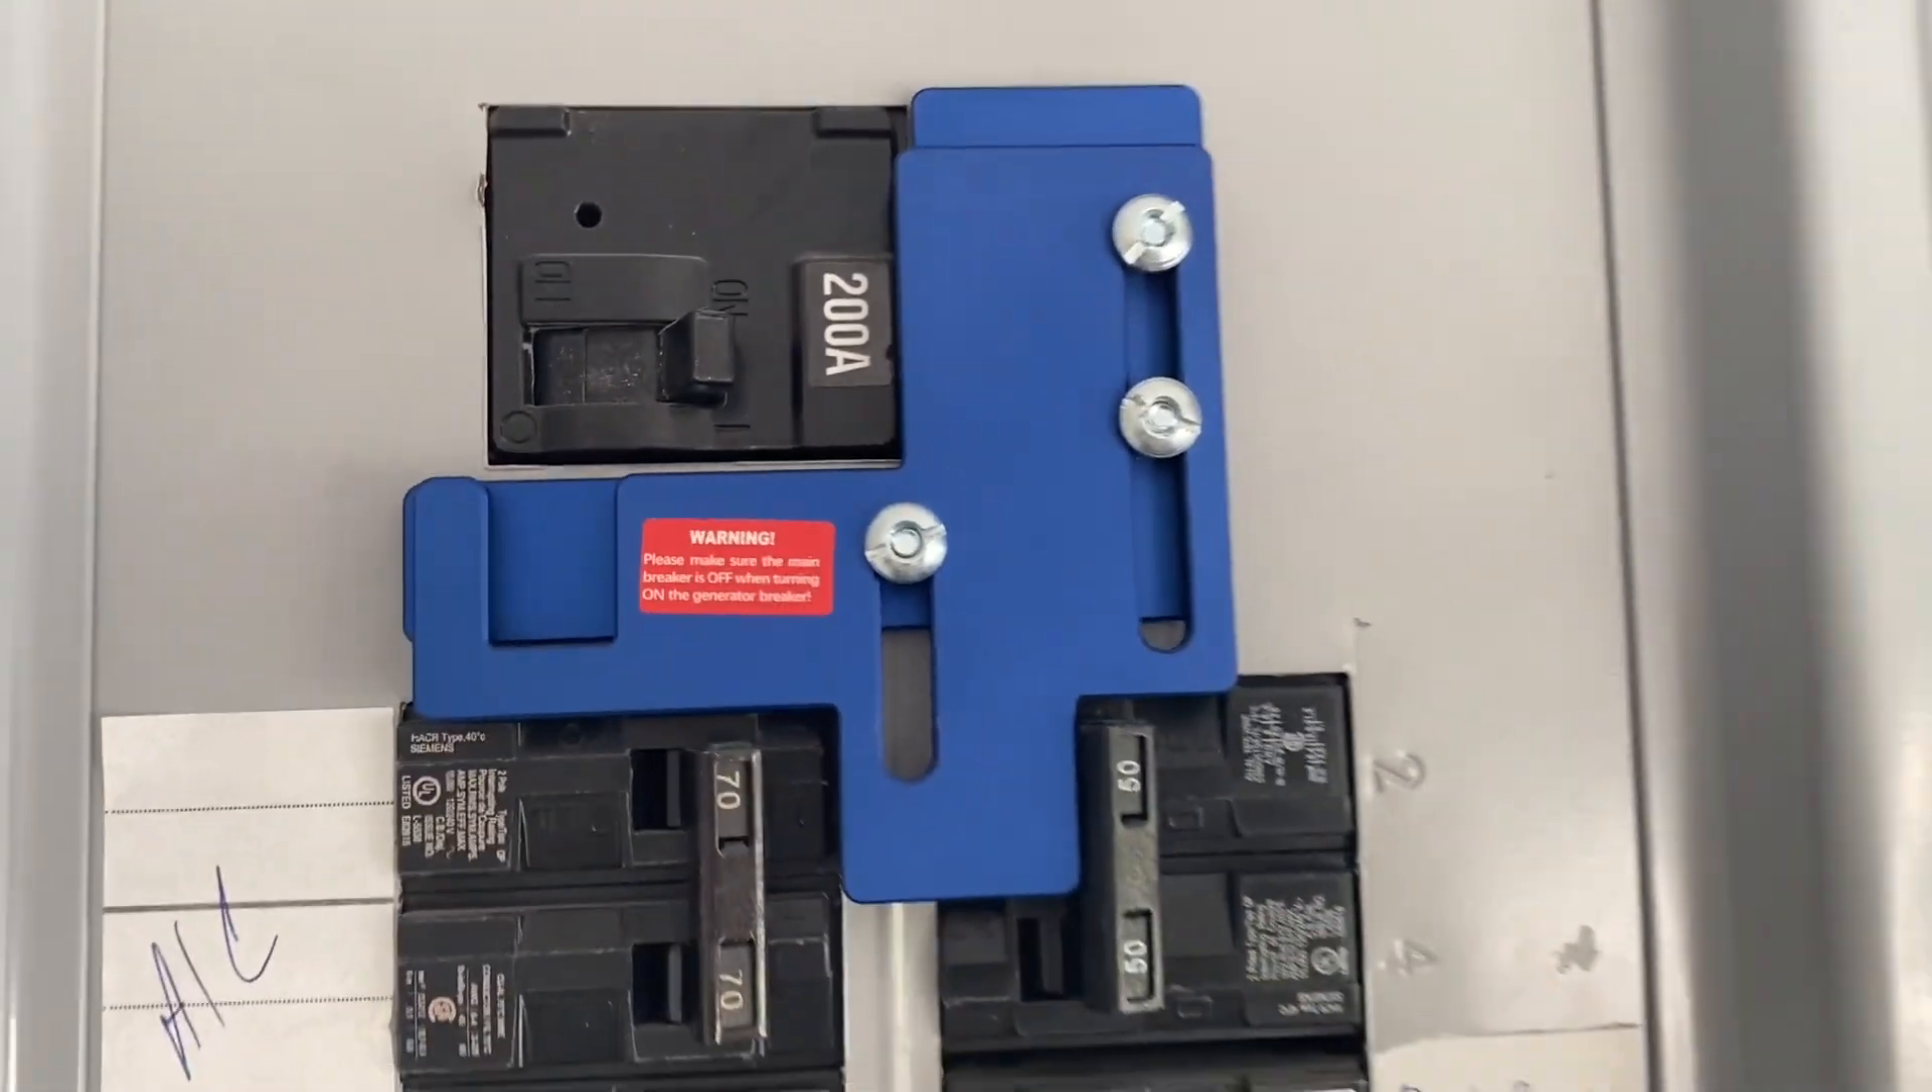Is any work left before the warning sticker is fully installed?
No.